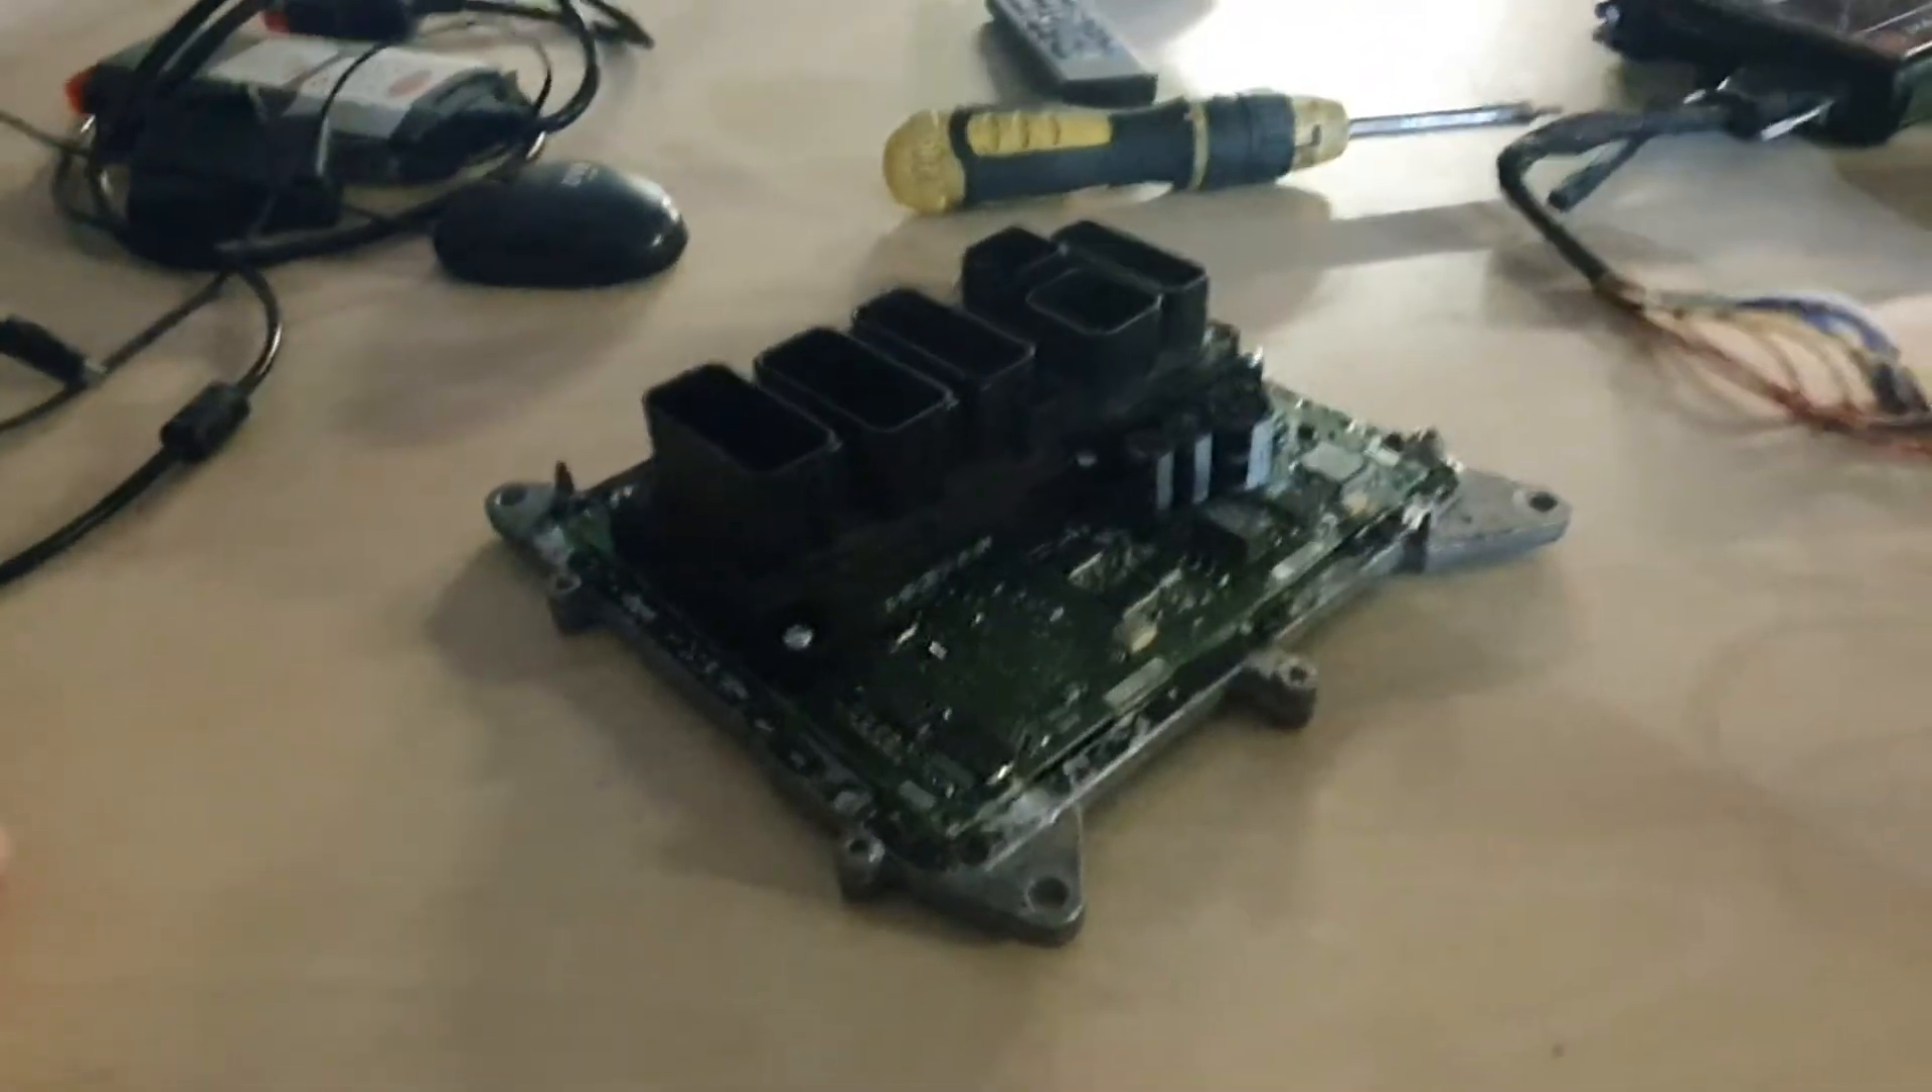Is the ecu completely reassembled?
No.